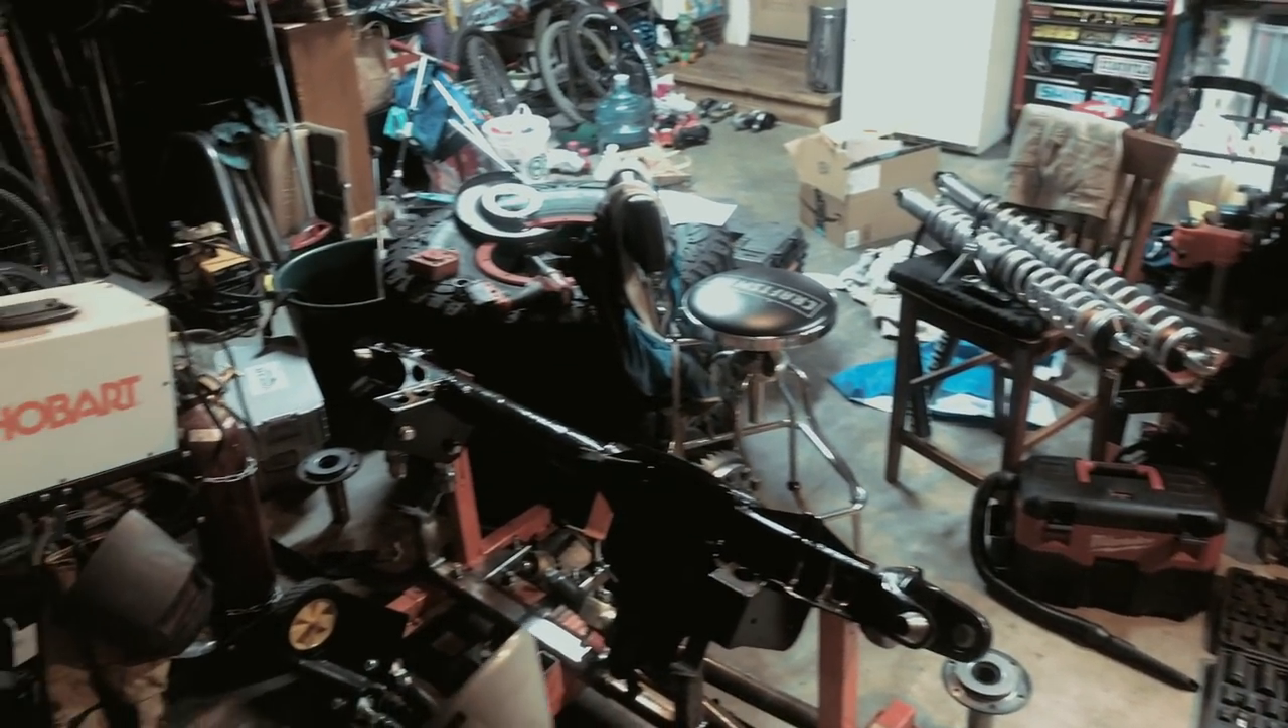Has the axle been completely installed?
No.